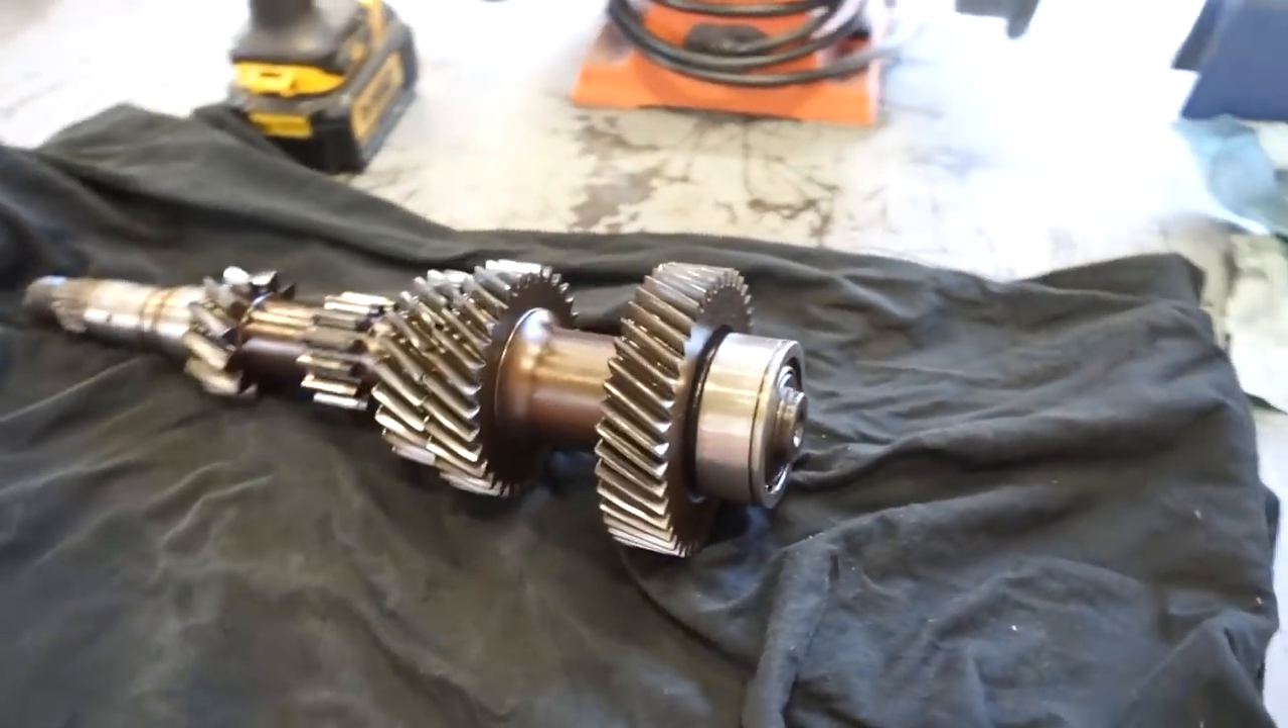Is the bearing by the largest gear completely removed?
No.